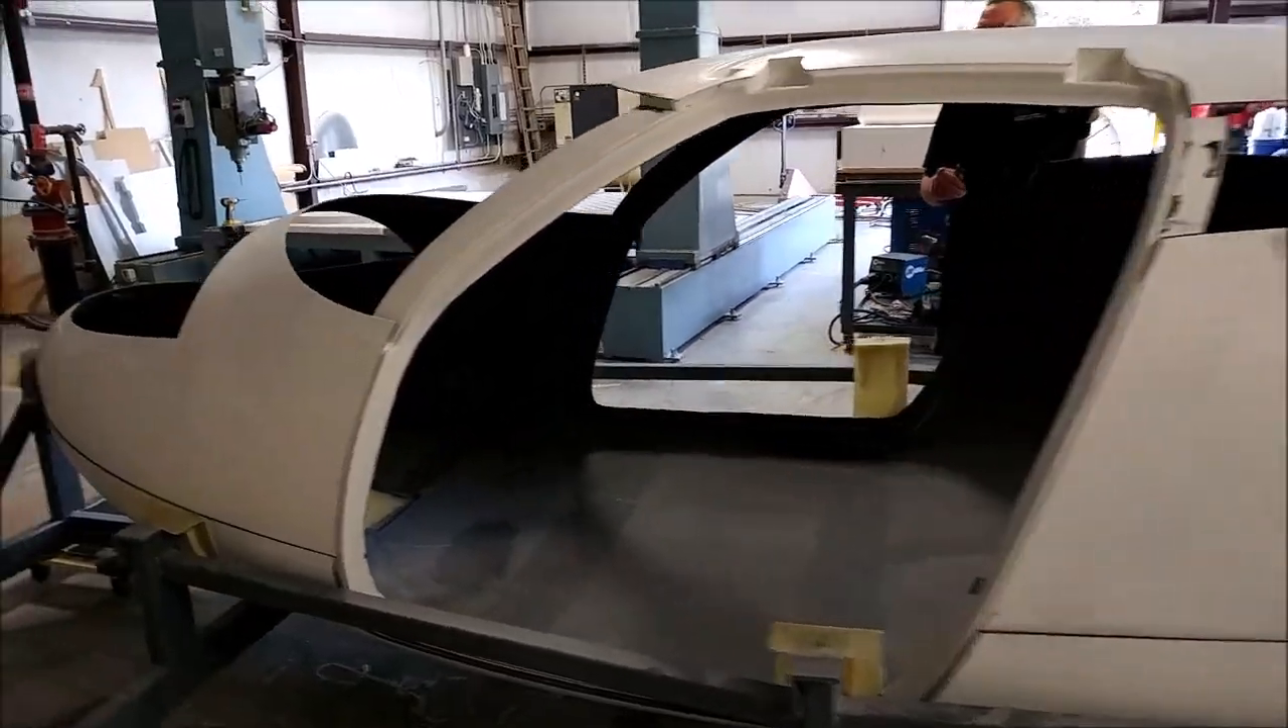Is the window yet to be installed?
Yes.